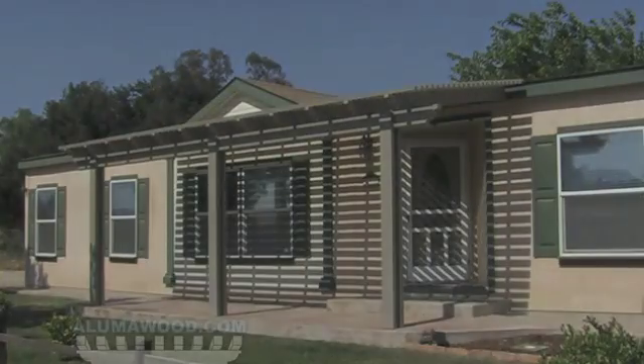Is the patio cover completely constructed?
Yes.